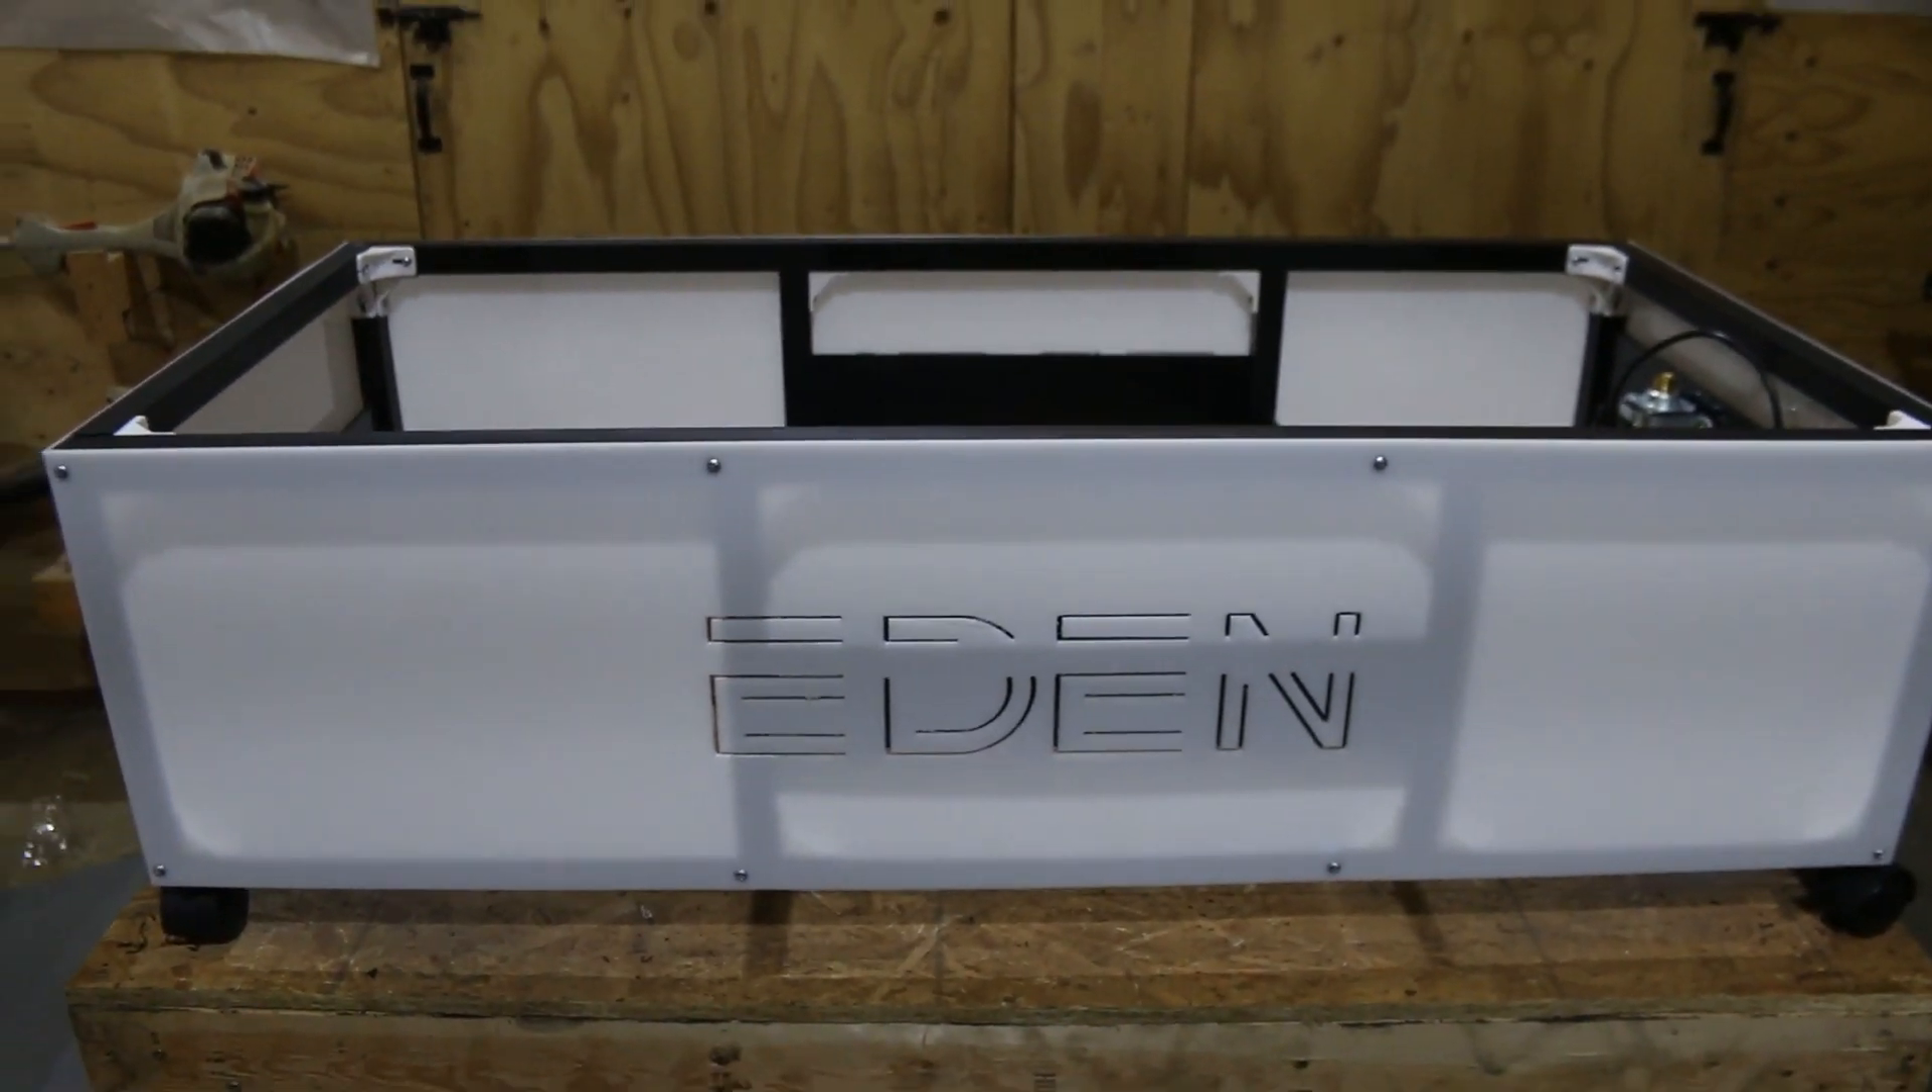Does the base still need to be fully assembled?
No.